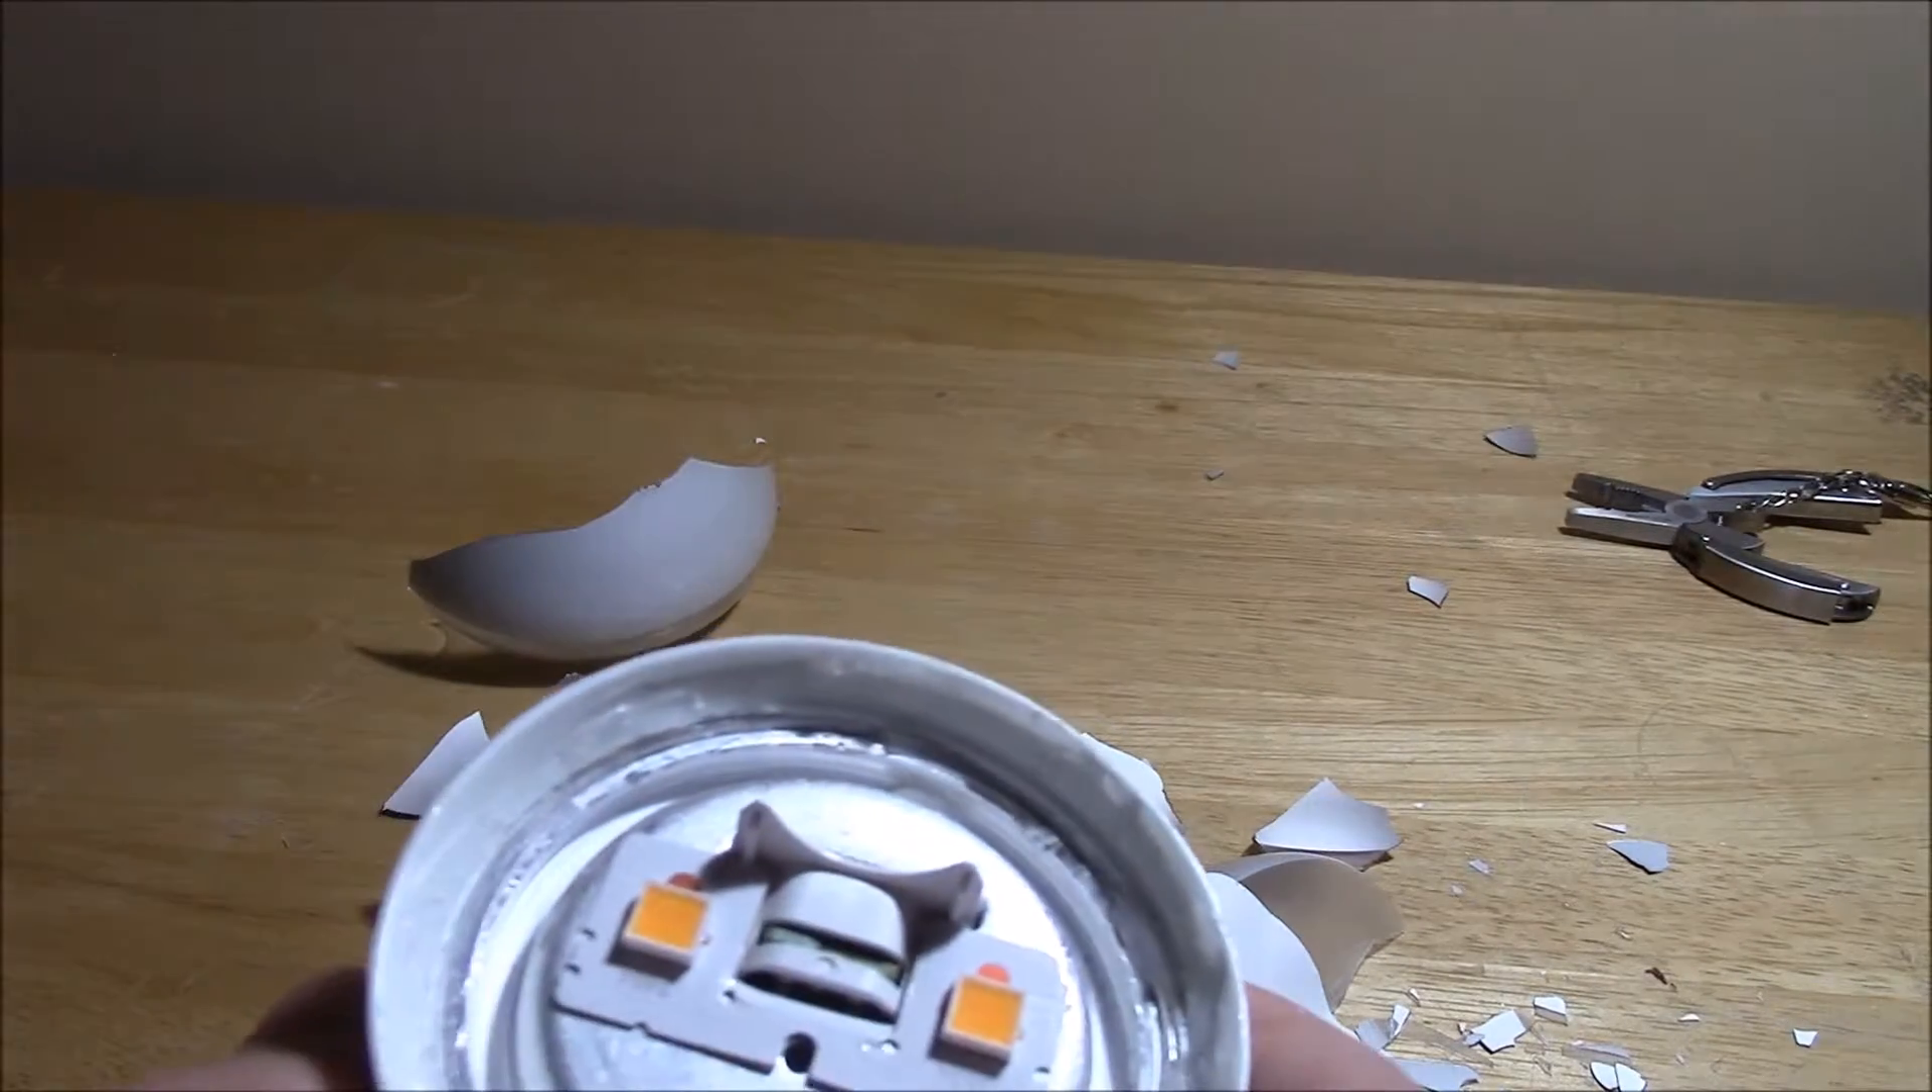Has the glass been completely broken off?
Yes.